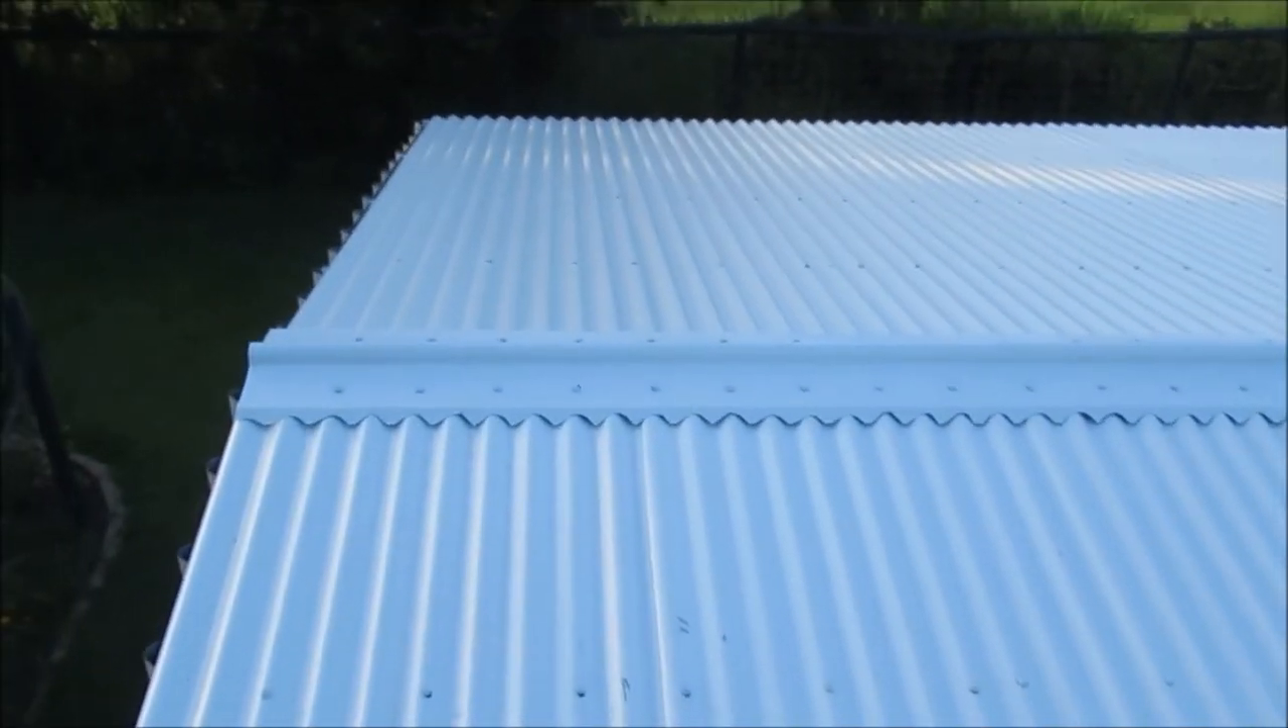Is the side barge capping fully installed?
No.